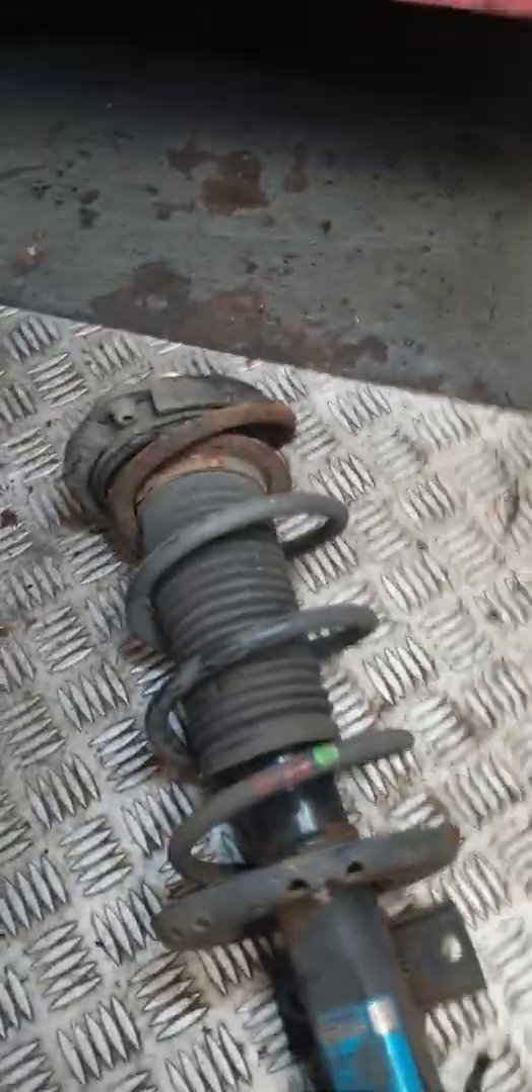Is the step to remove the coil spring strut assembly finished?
Yes.